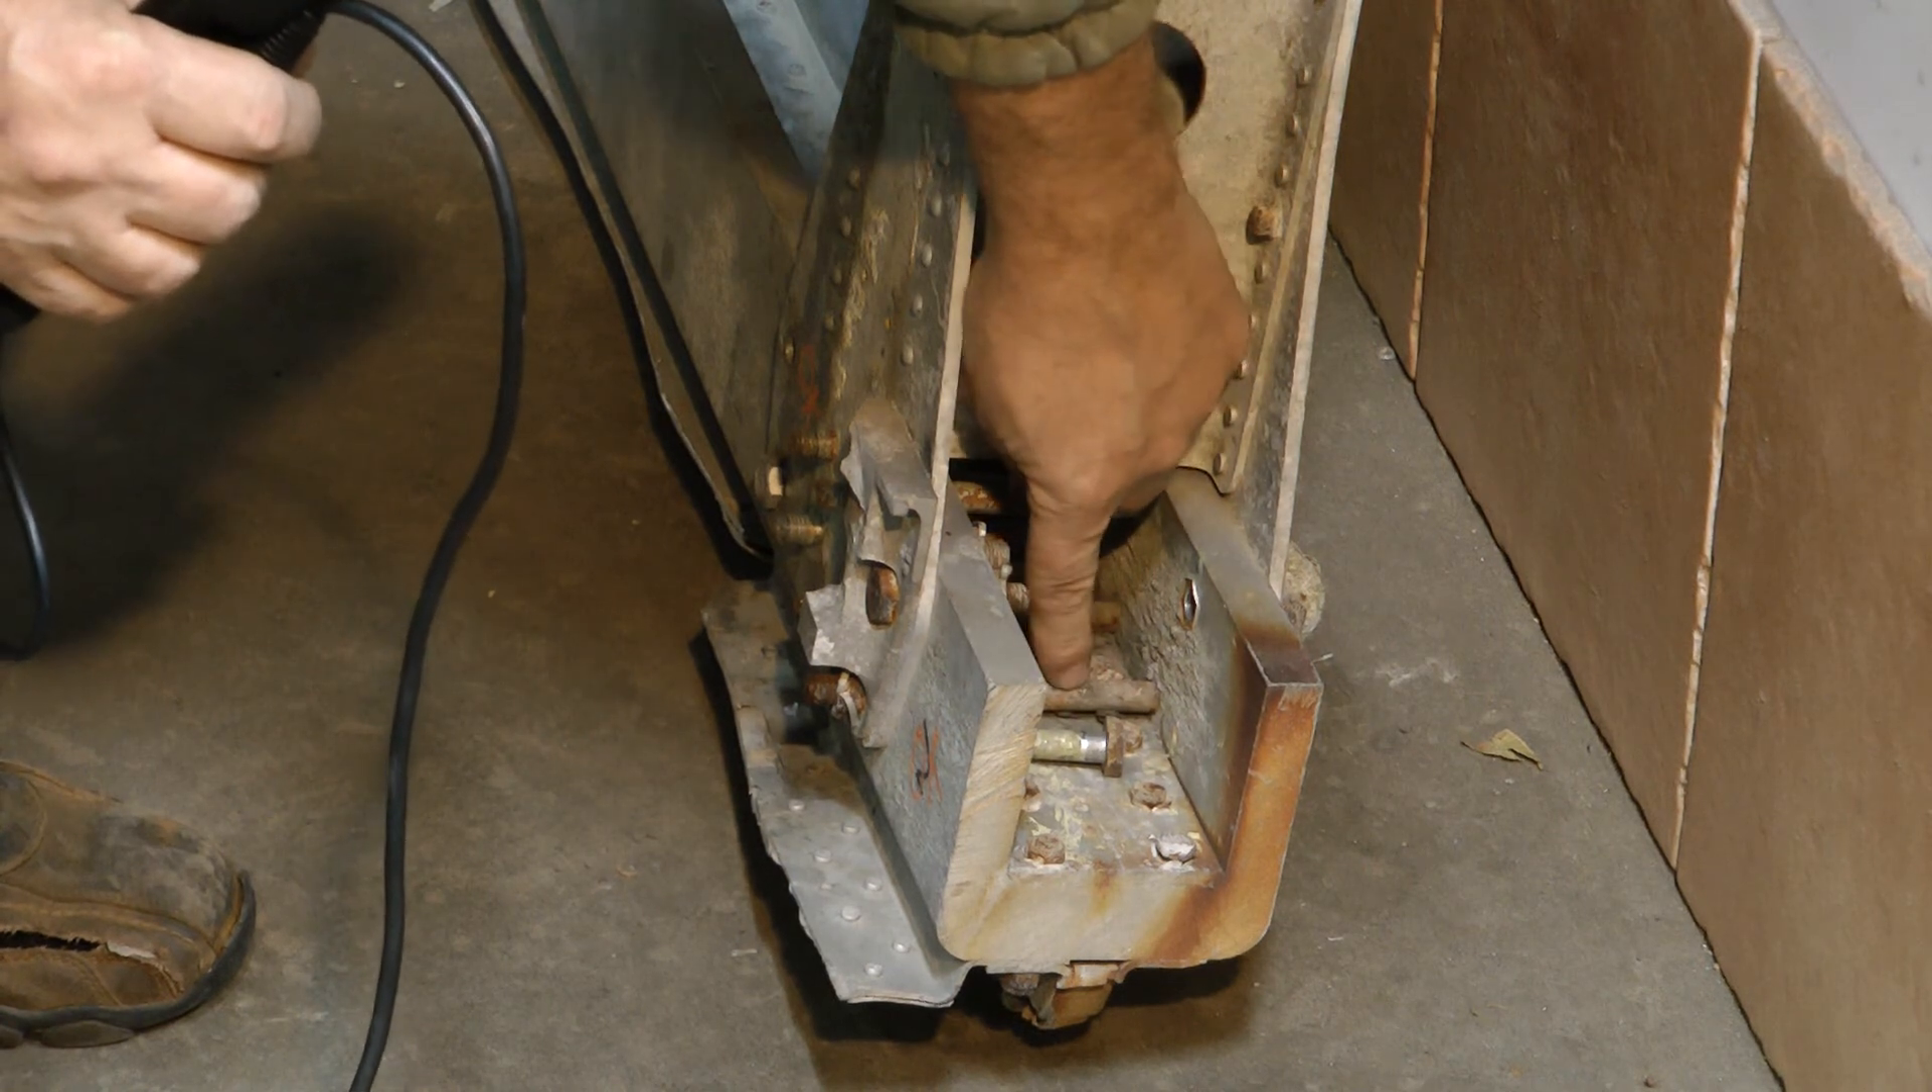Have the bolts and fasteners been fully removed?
No.